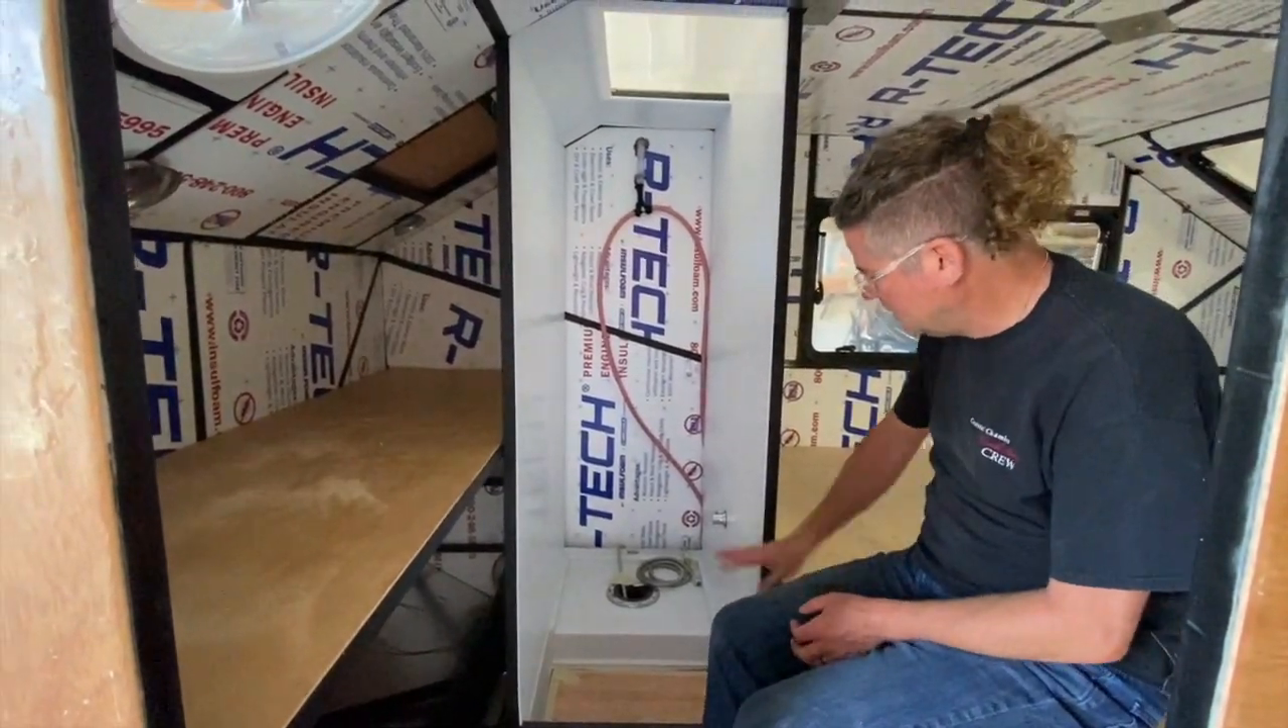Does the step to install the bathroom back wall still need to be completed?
Yes.